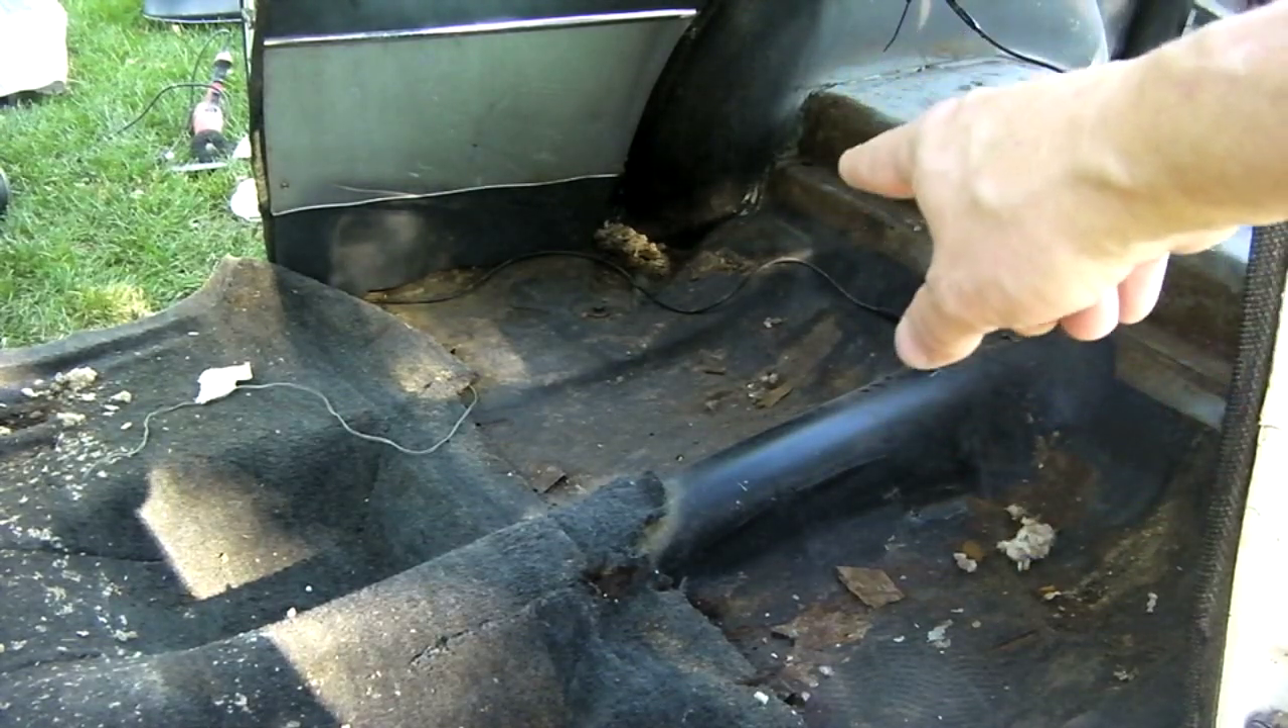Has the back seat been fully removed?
Yes.